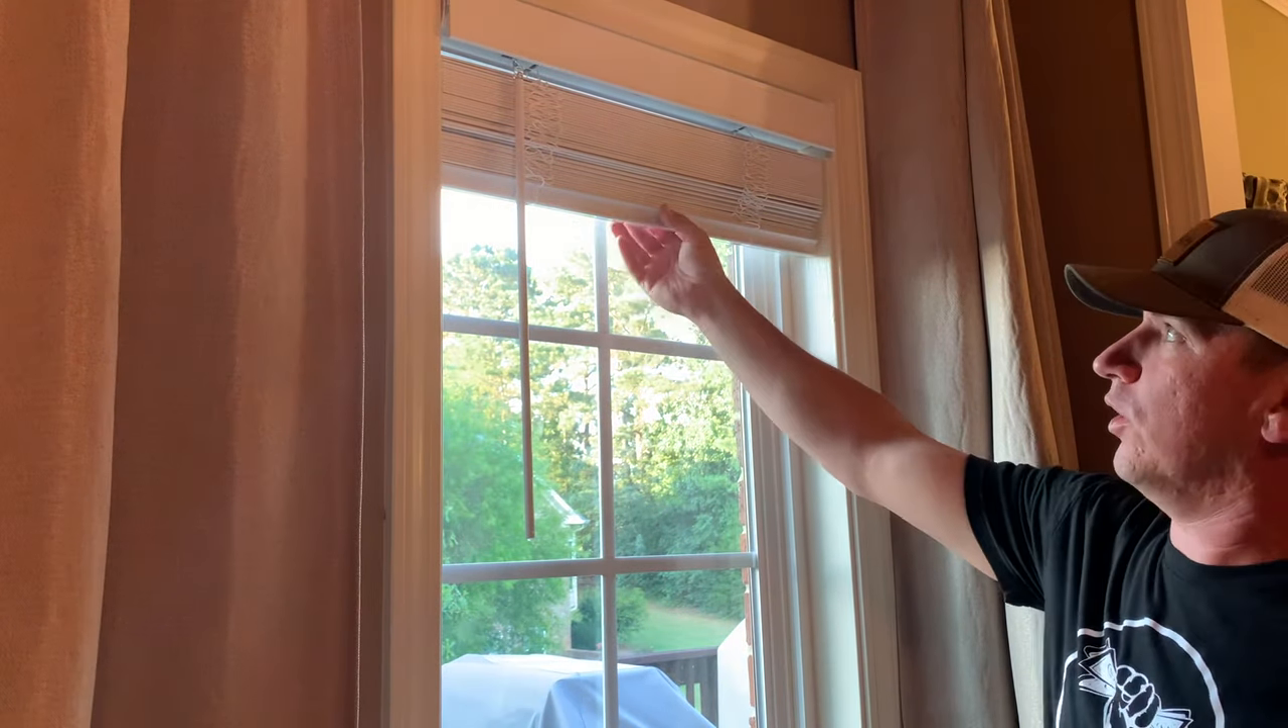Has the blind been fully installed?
Yes.